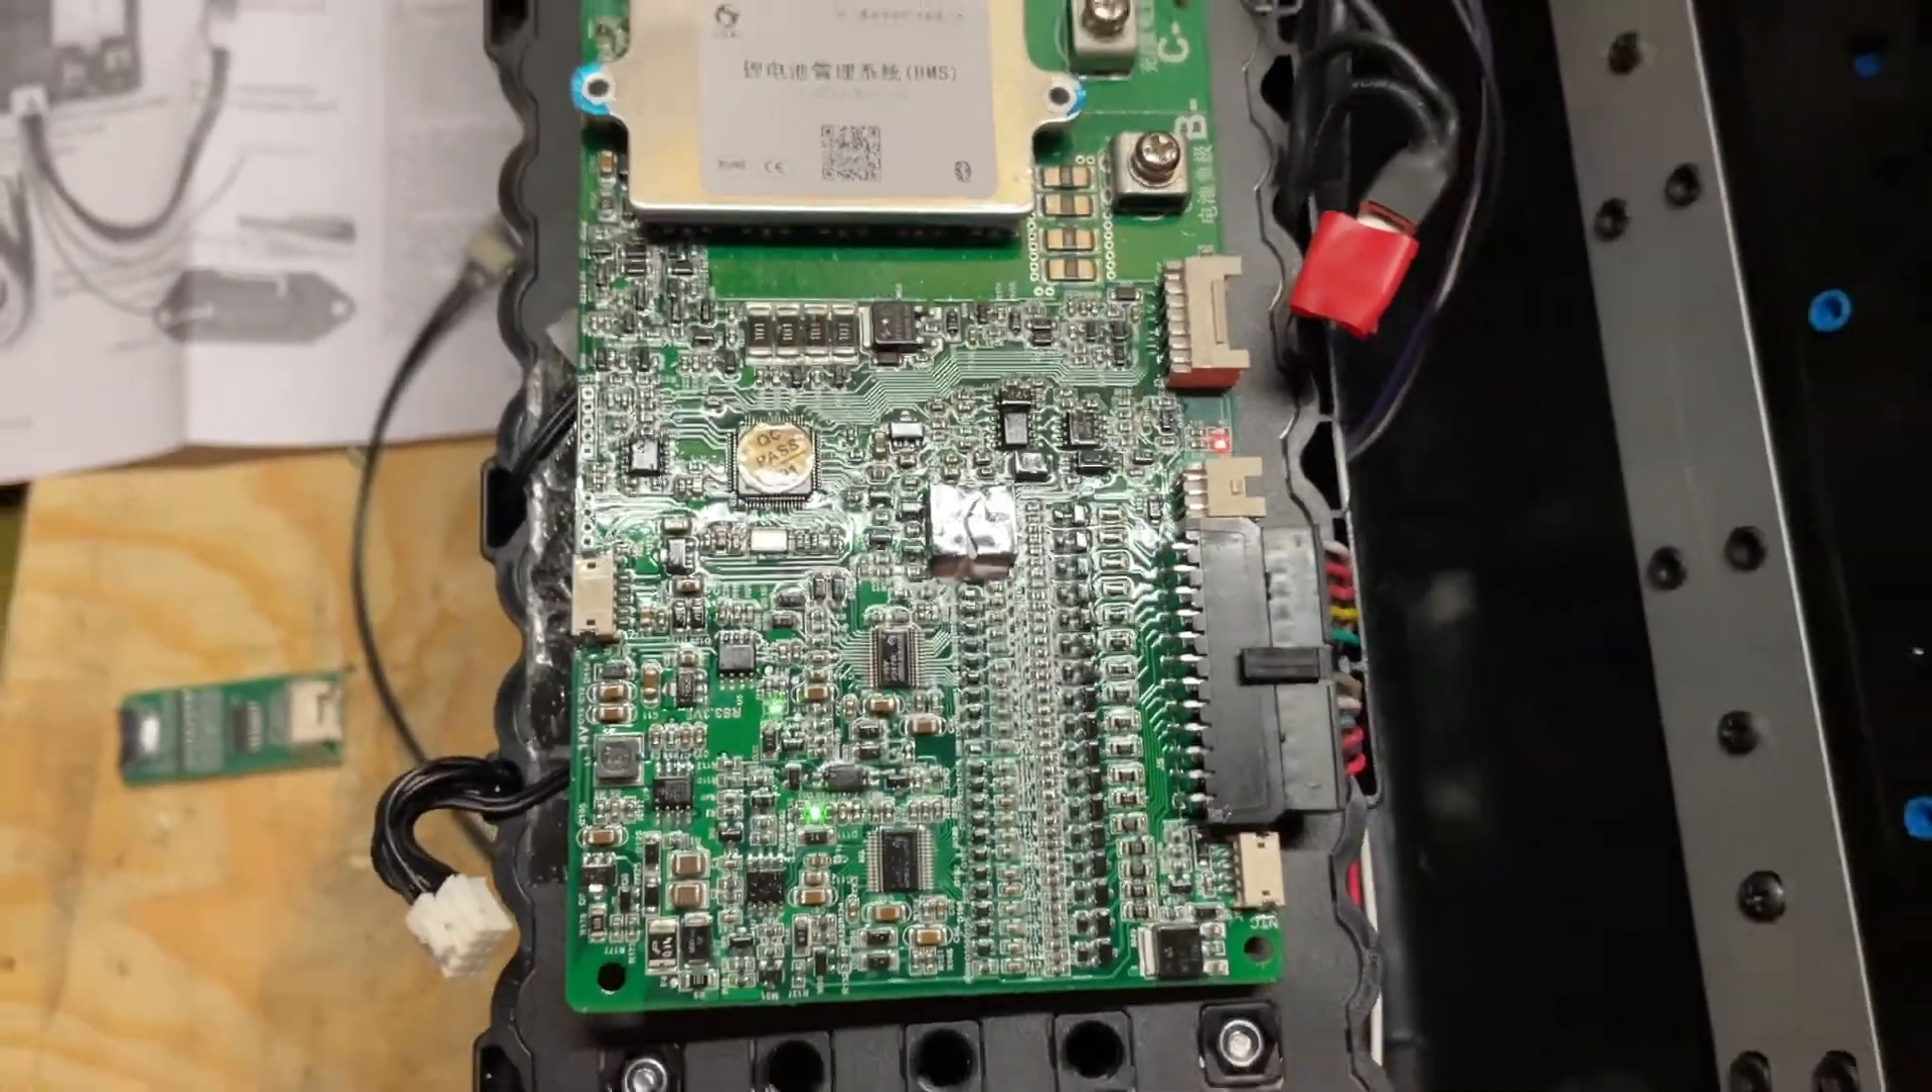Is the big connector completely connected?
Yes.